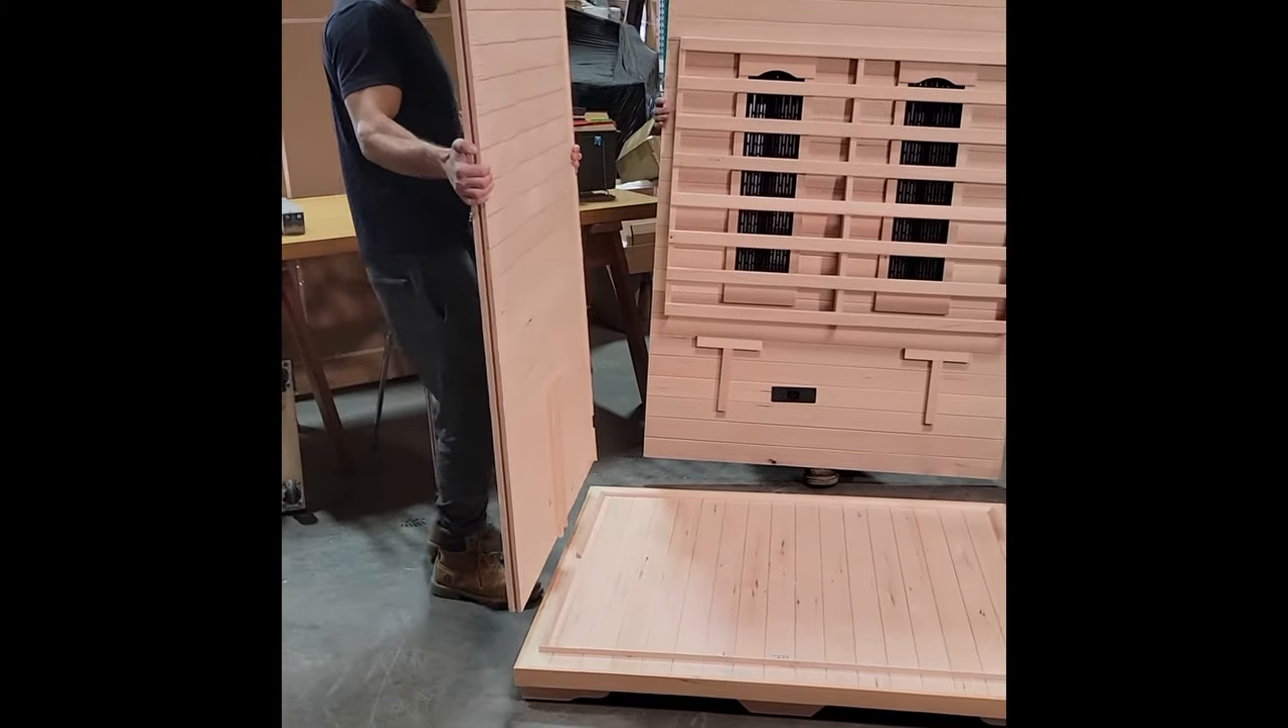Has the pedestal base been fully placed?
Yes.